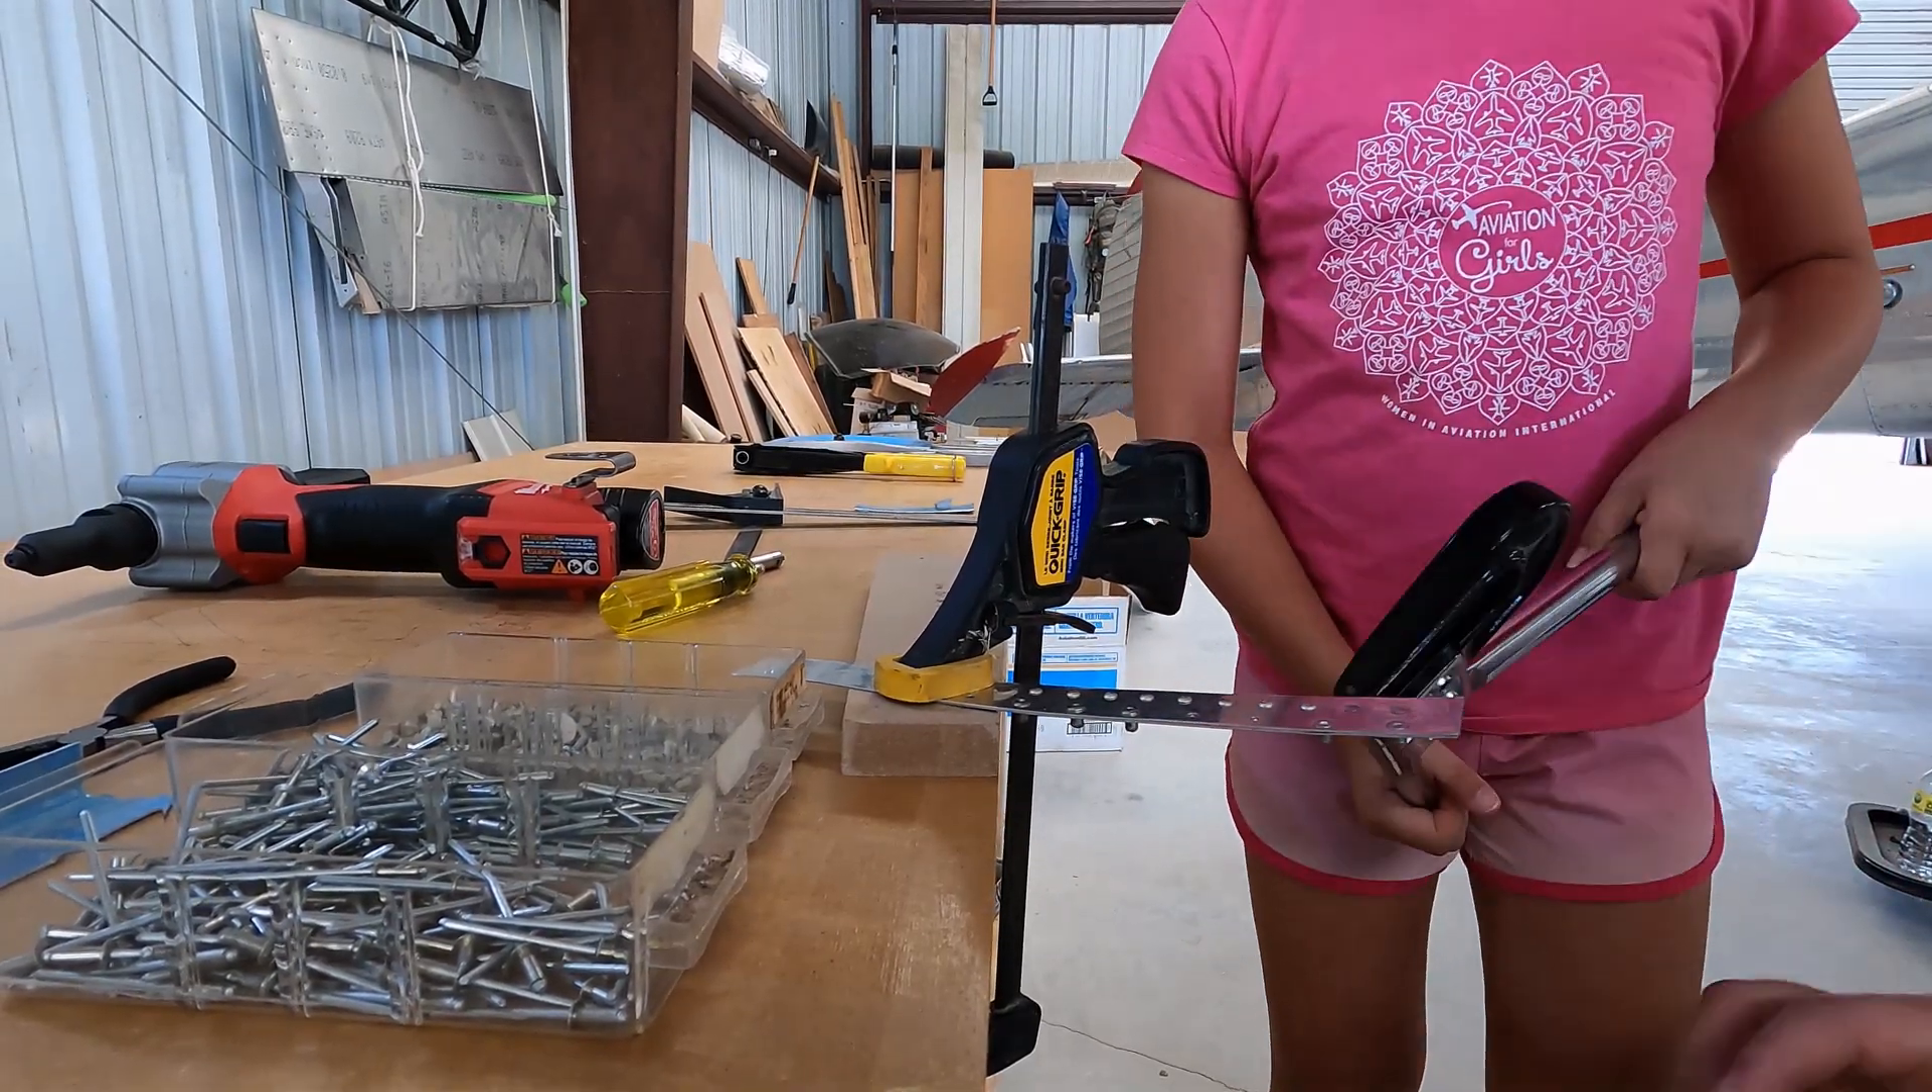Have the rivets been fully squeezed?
No.